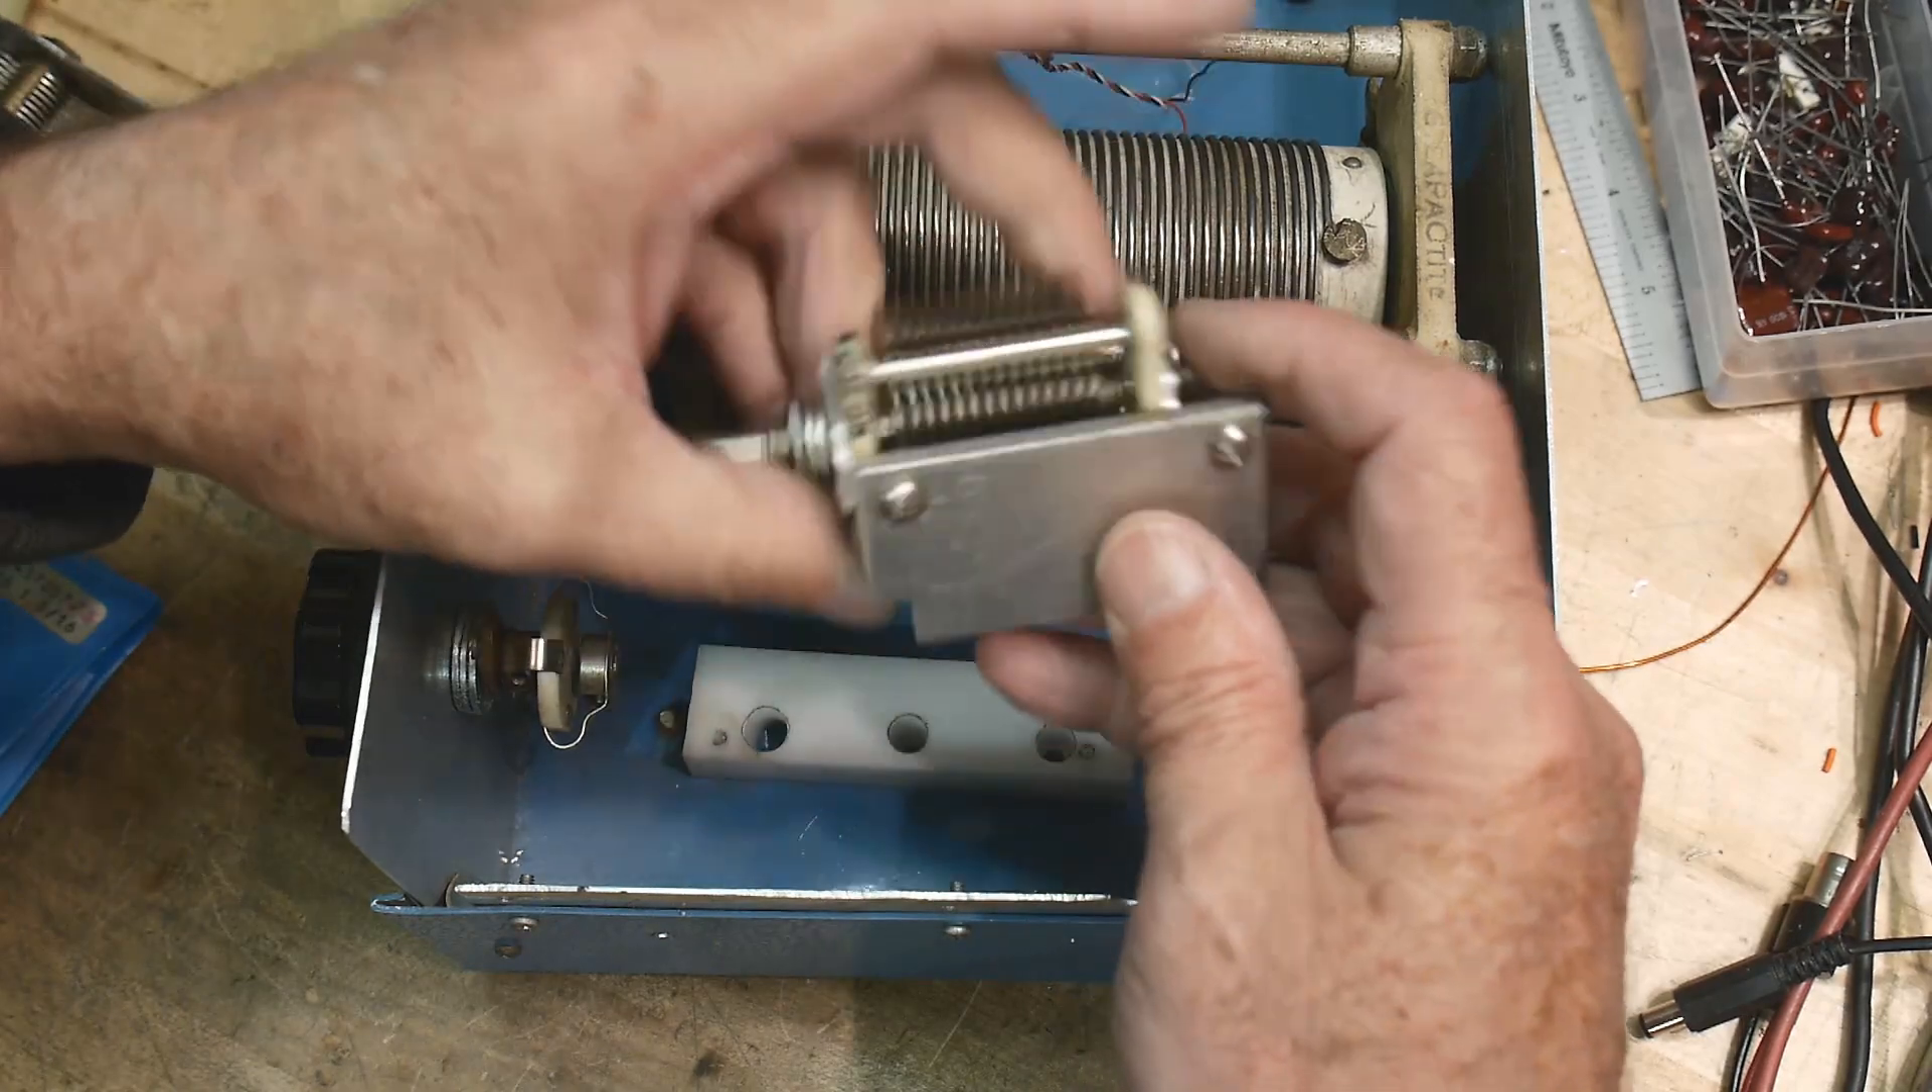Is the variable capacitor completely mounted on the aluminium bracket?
Yes.